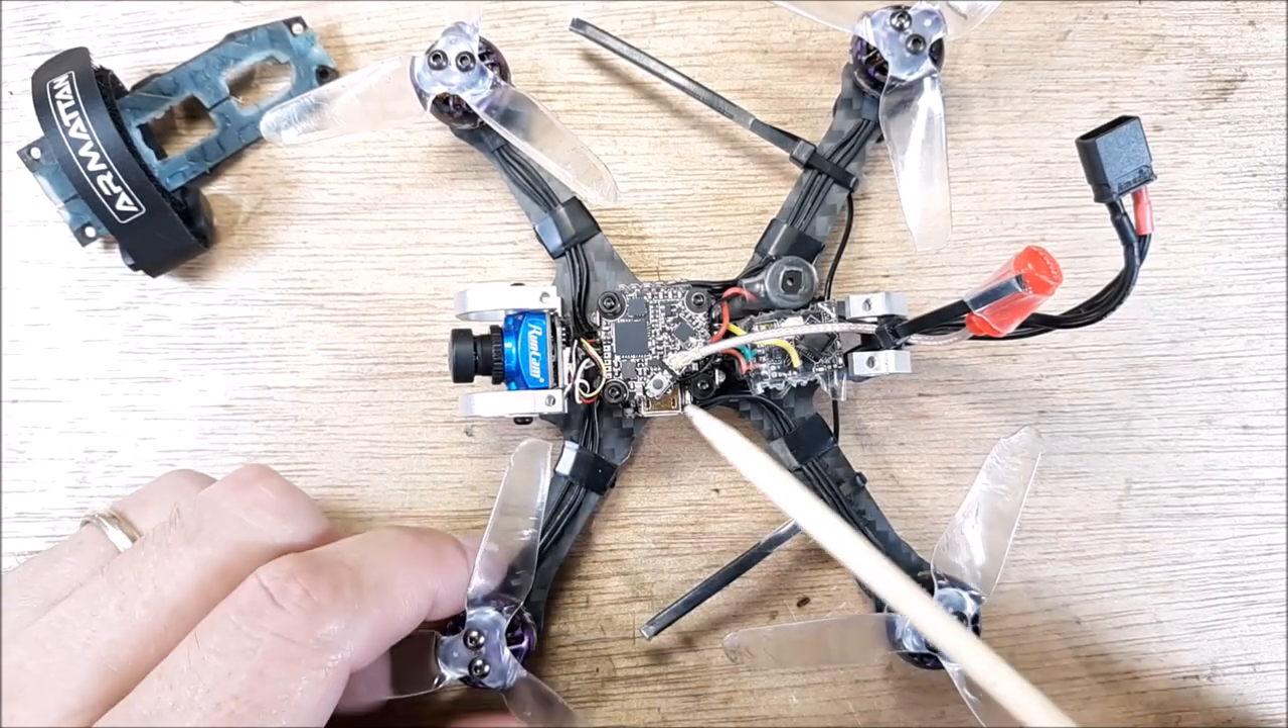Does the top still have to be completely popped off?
No.